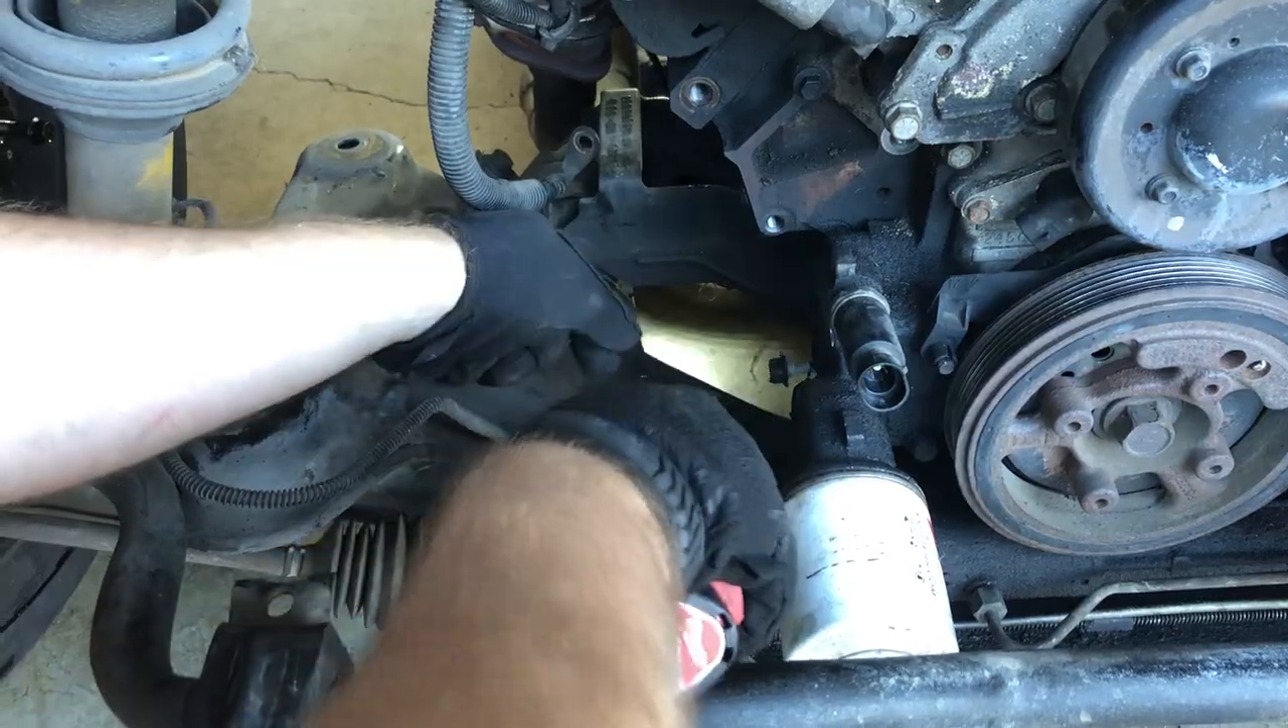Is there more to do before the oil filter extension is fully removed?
Yes.